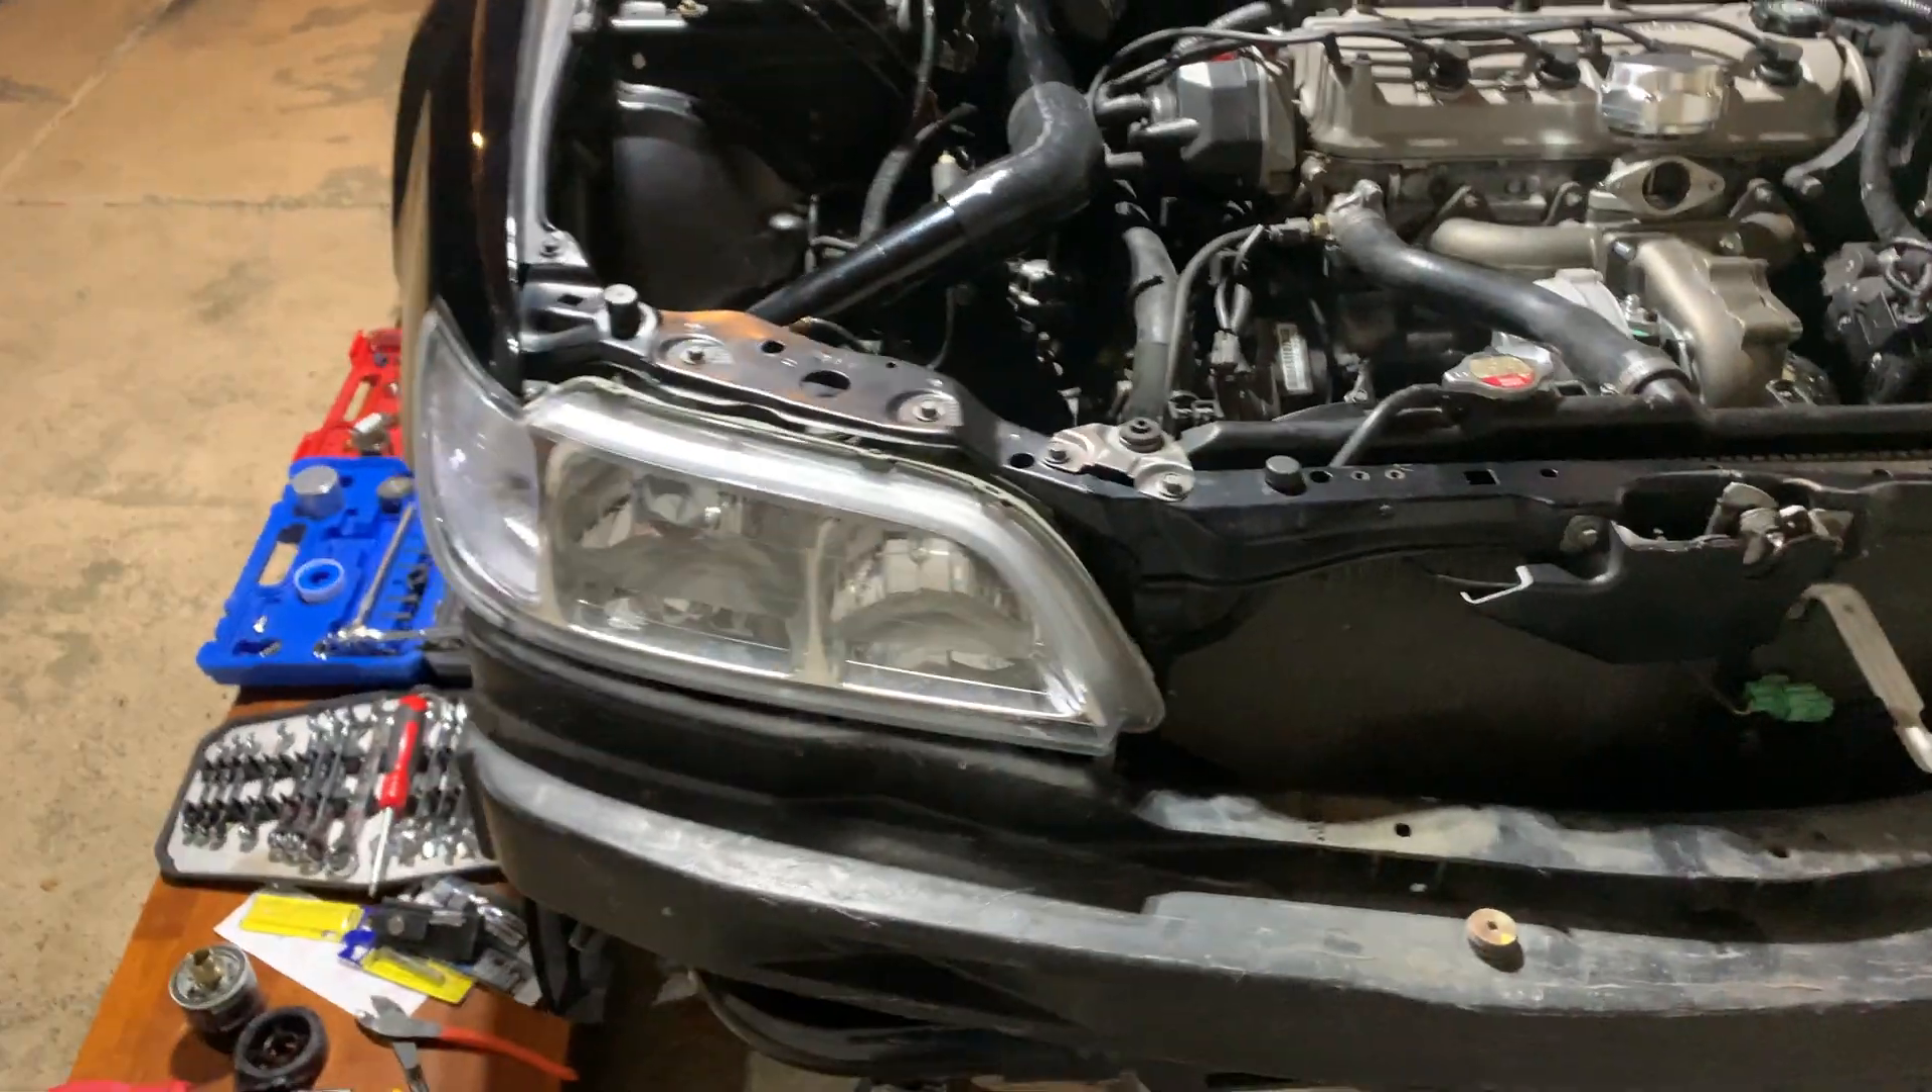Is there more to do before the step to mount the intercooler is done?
Yes.